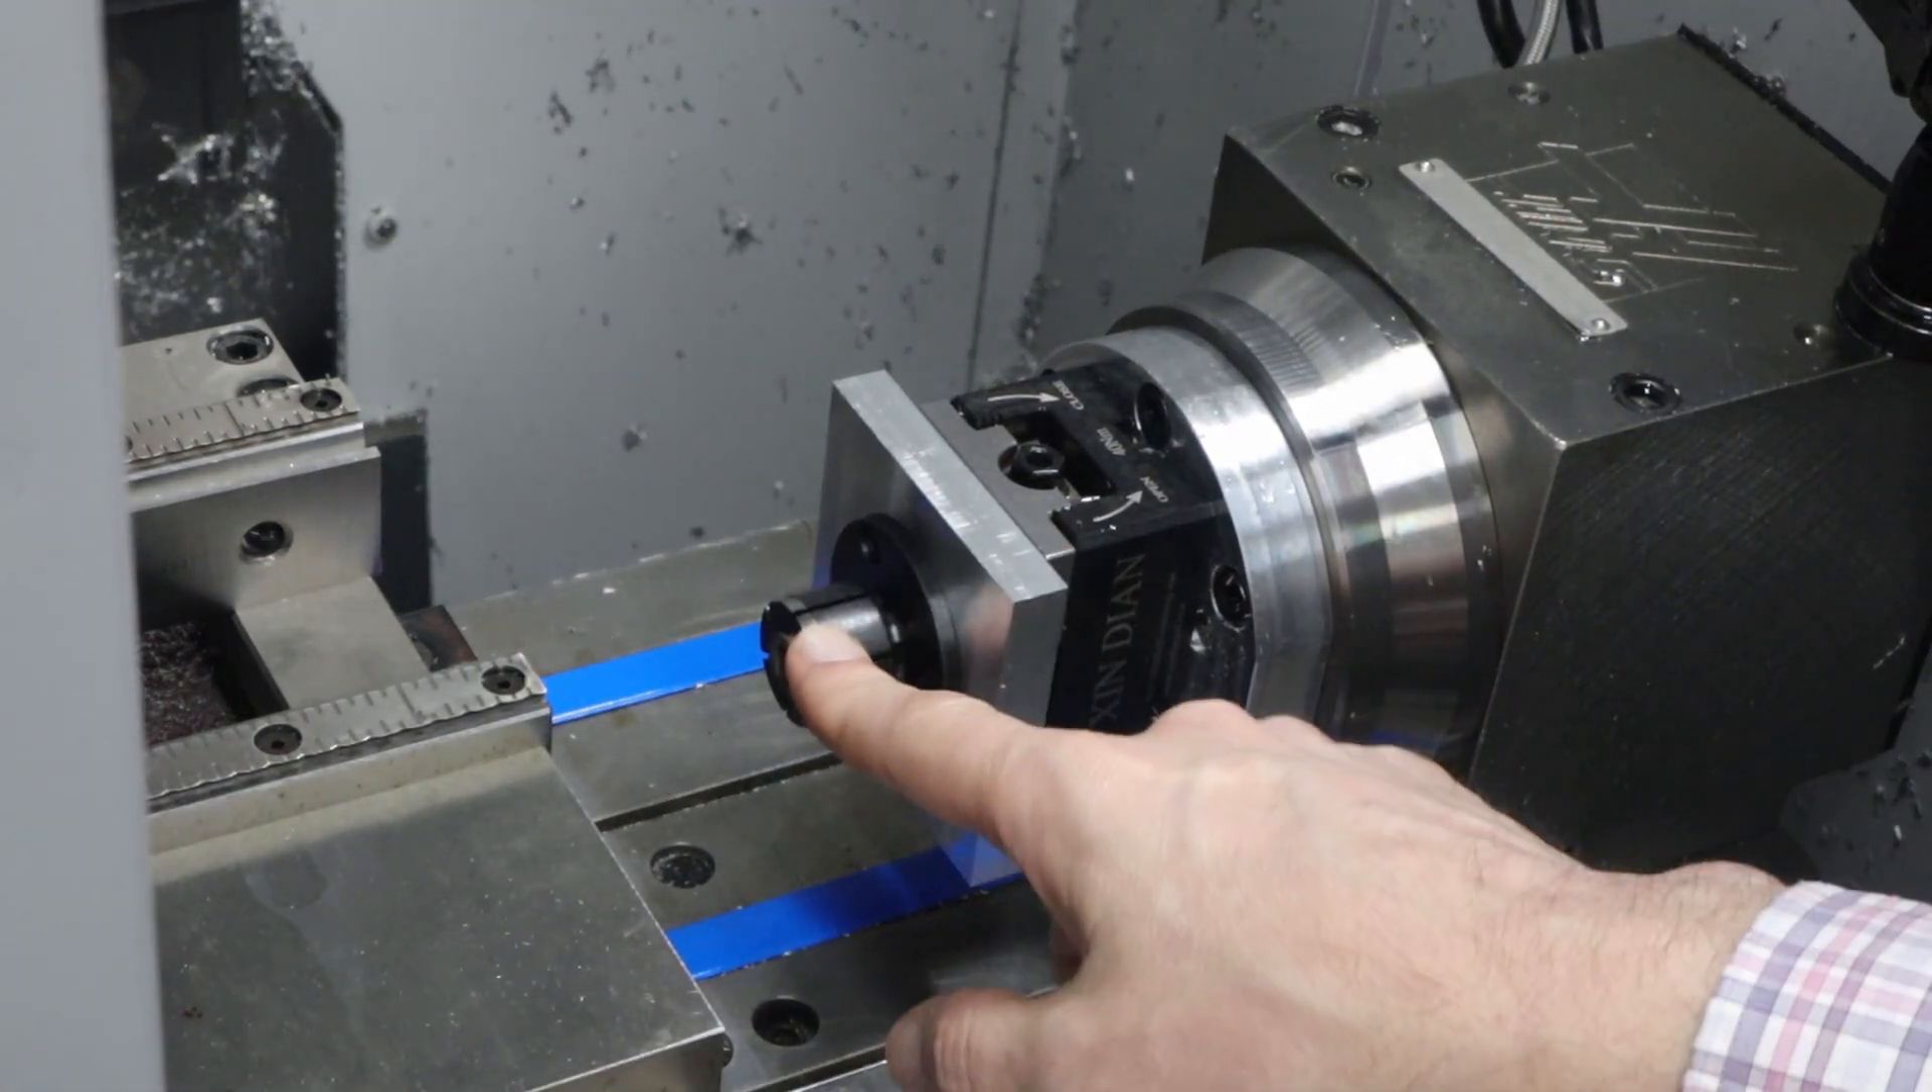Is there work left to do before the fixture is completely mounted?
No.